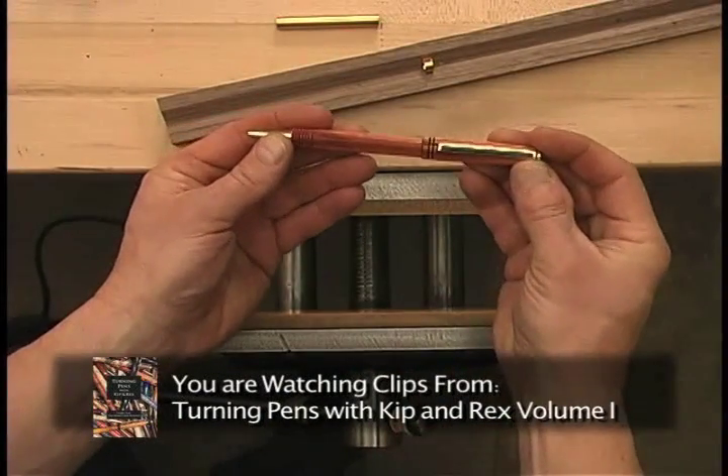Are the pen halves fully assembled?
Yes.